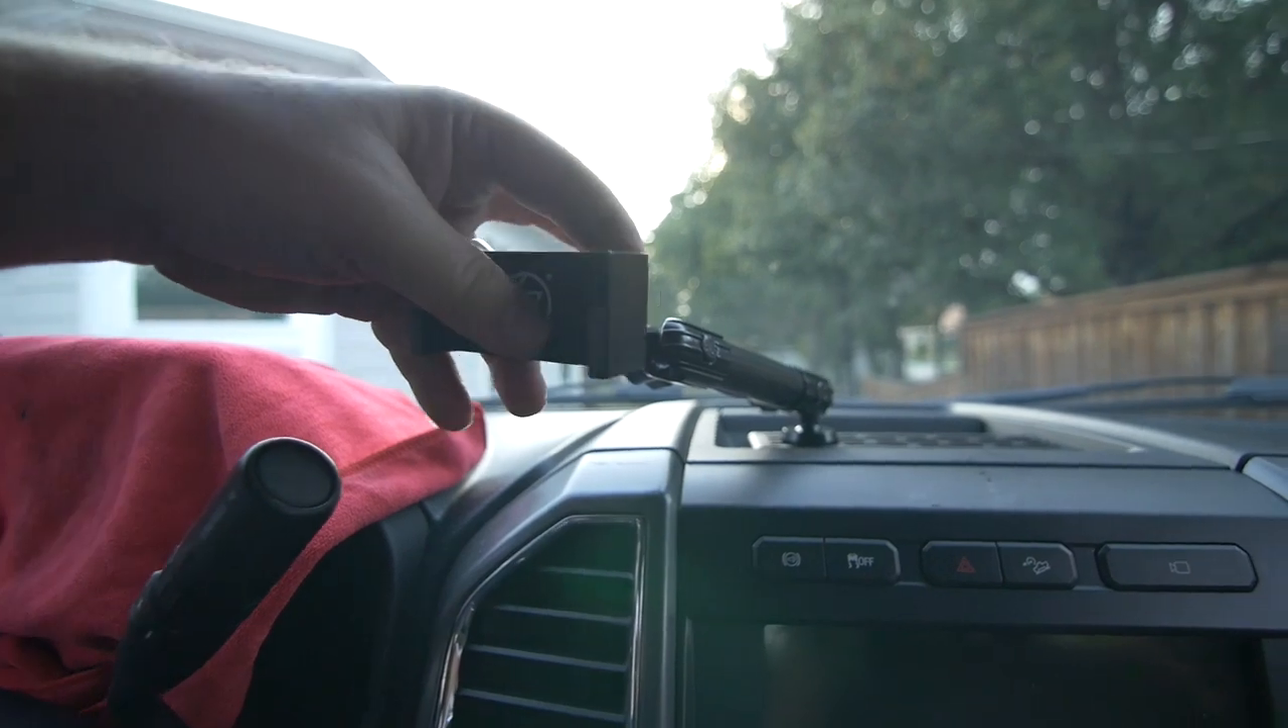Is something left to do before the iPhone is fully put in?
Yes.